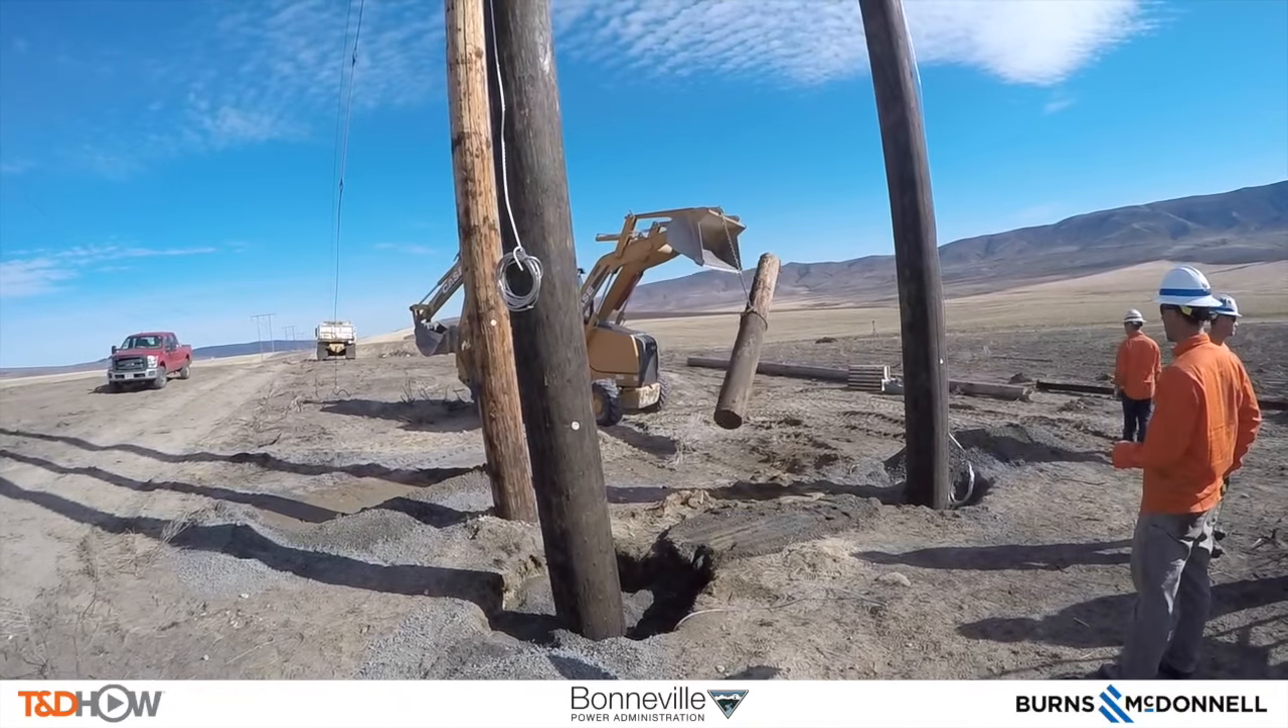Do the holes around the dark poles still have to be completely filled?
Yes.